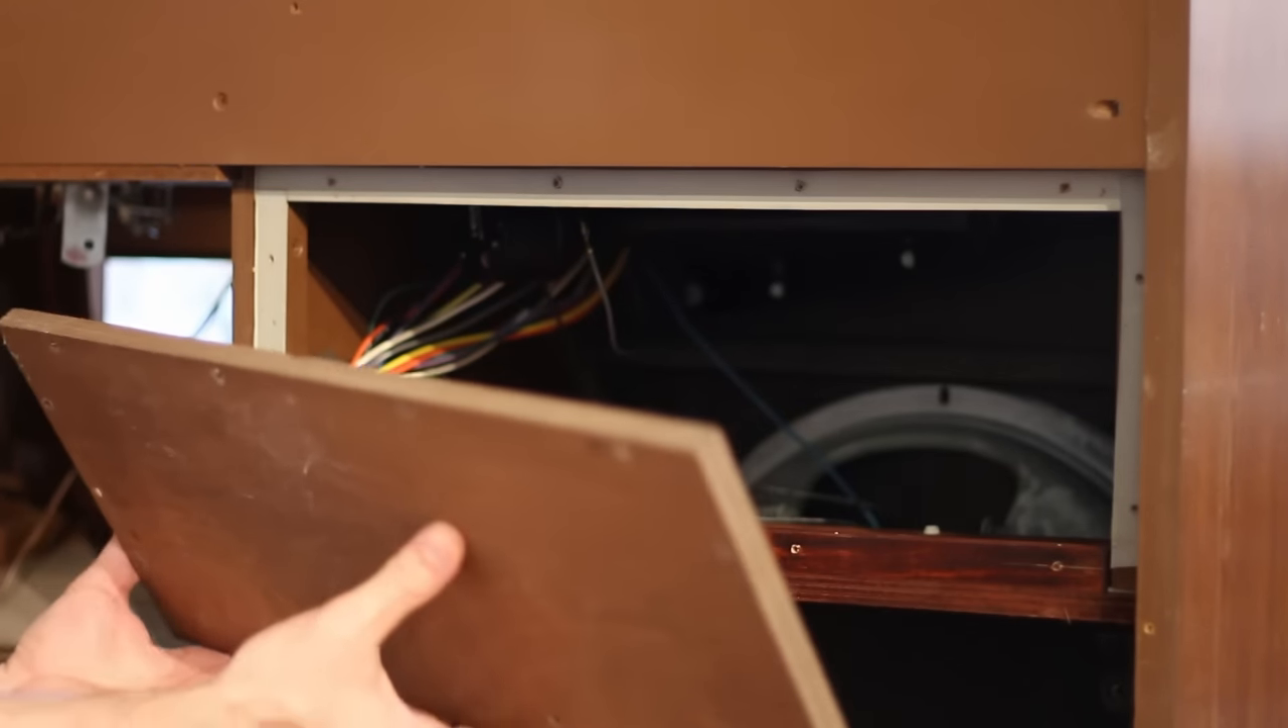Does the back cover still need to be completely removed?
No.